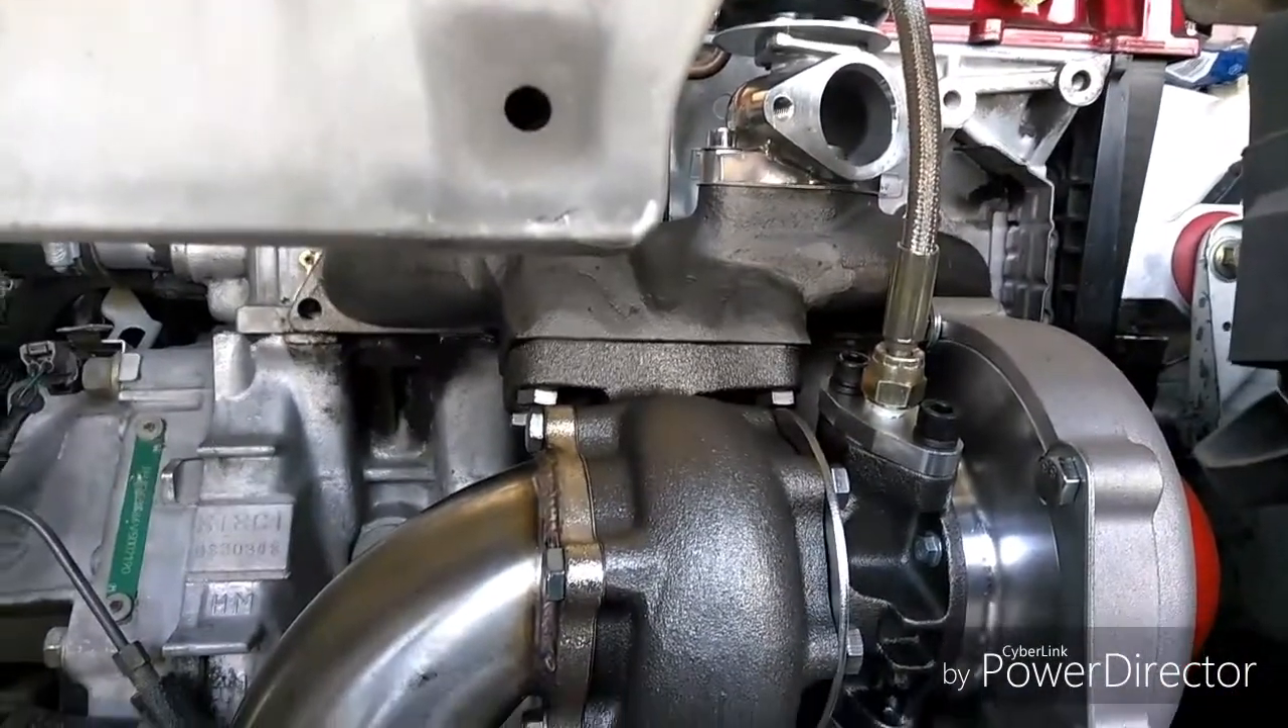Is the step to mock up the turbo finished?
Yes.